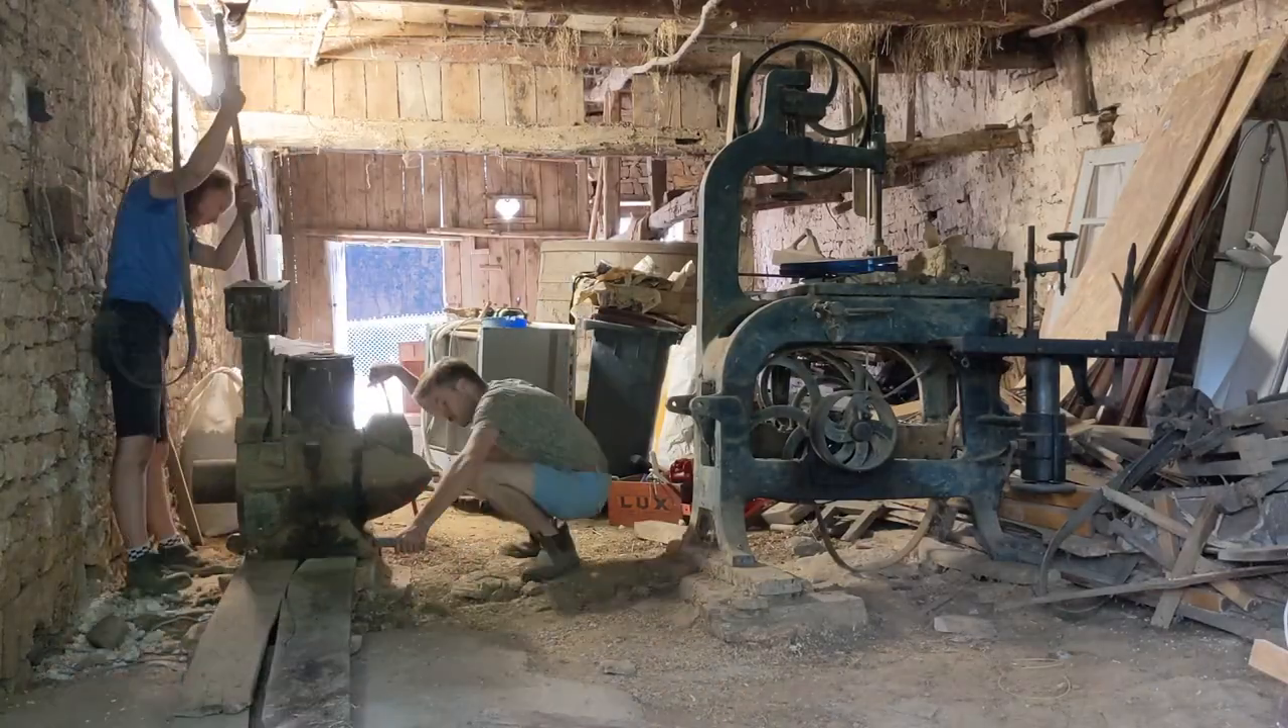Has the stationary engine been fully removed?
No.